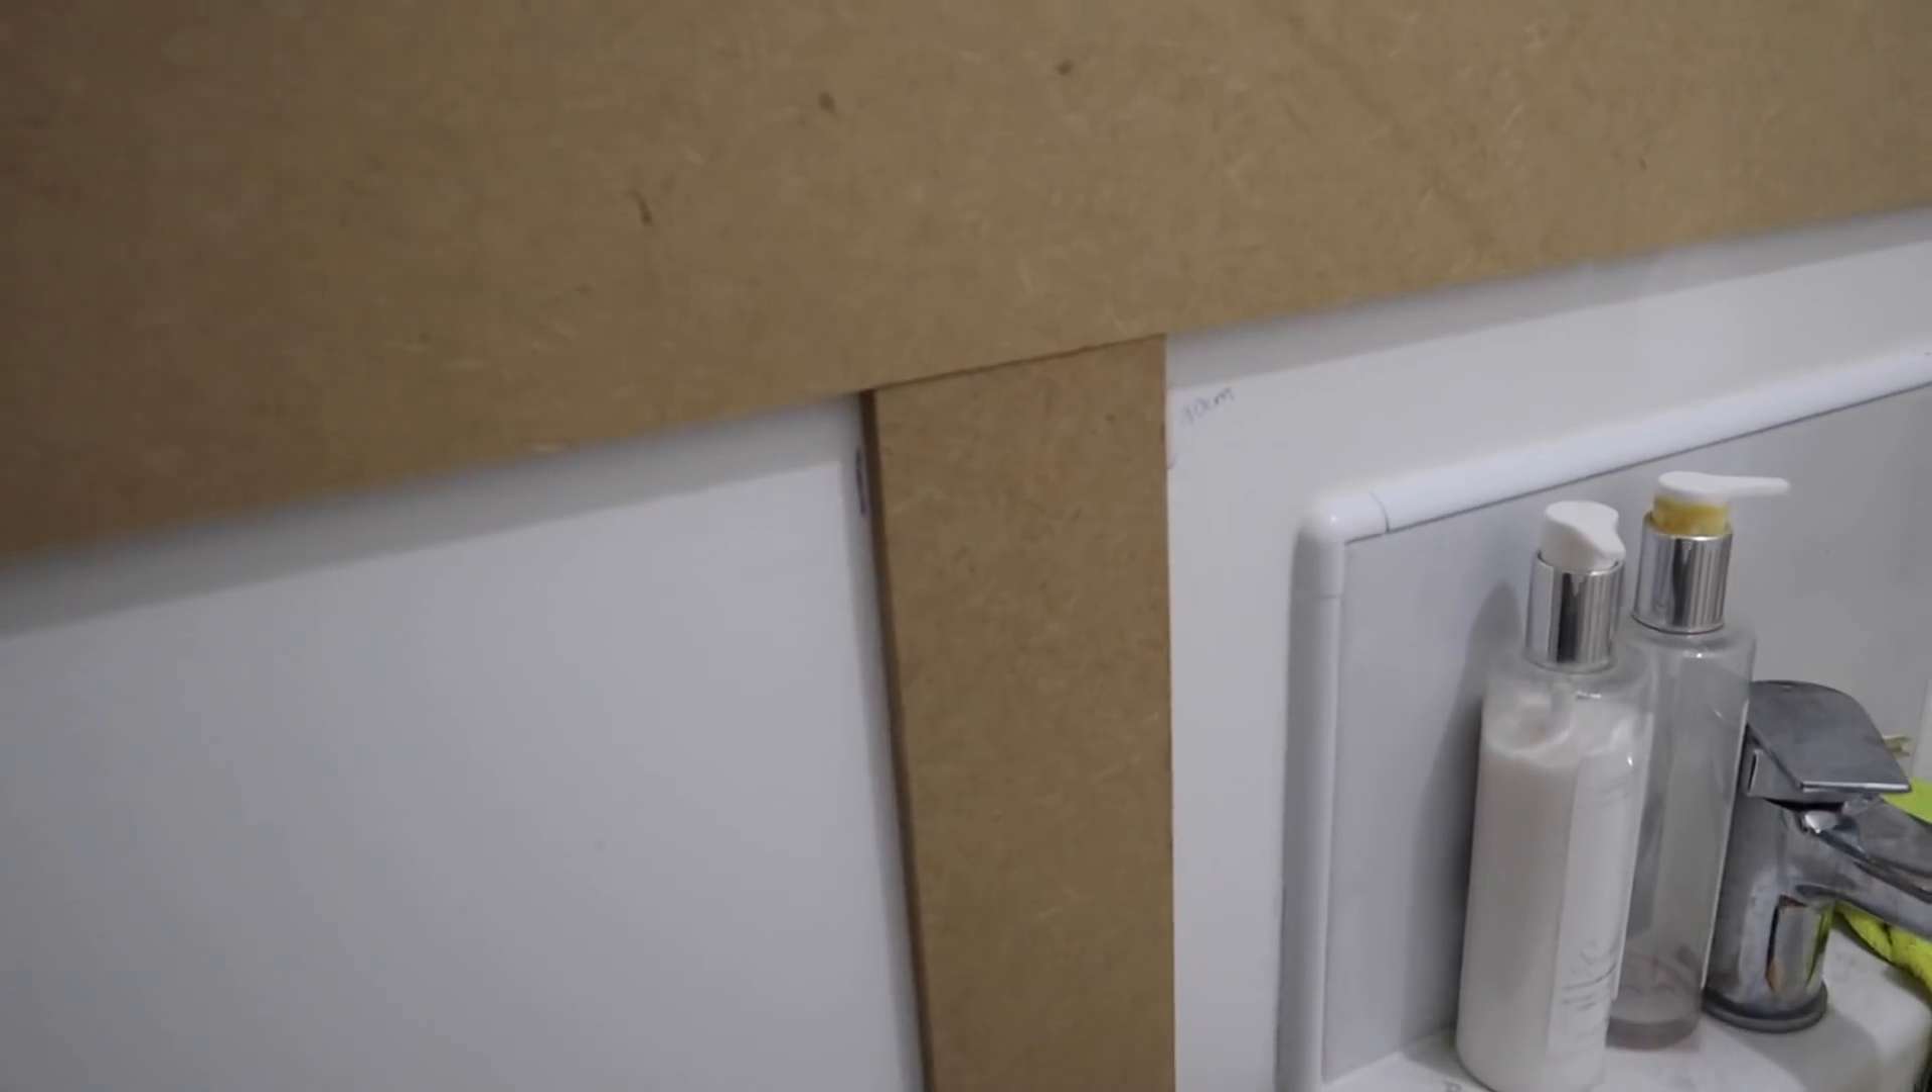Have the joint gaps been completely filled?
No.